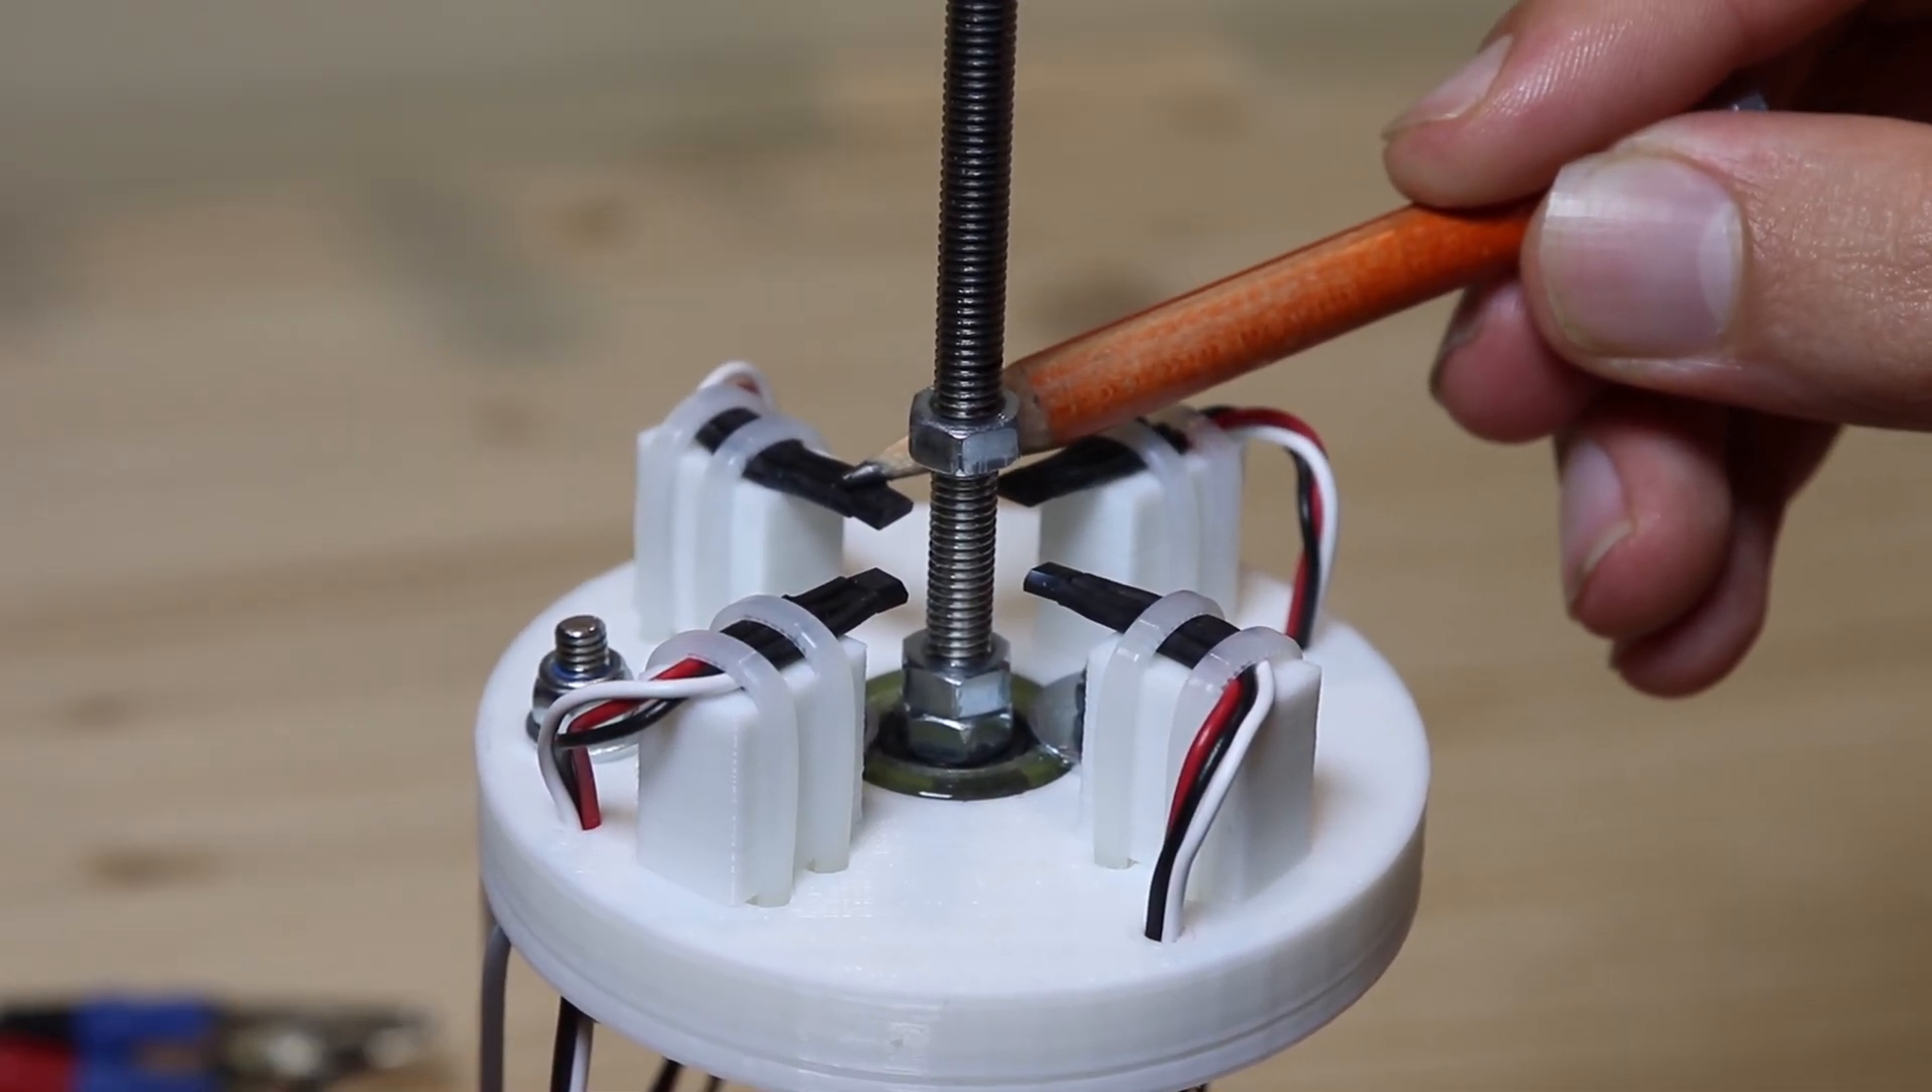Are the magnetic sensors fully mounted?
Yes.